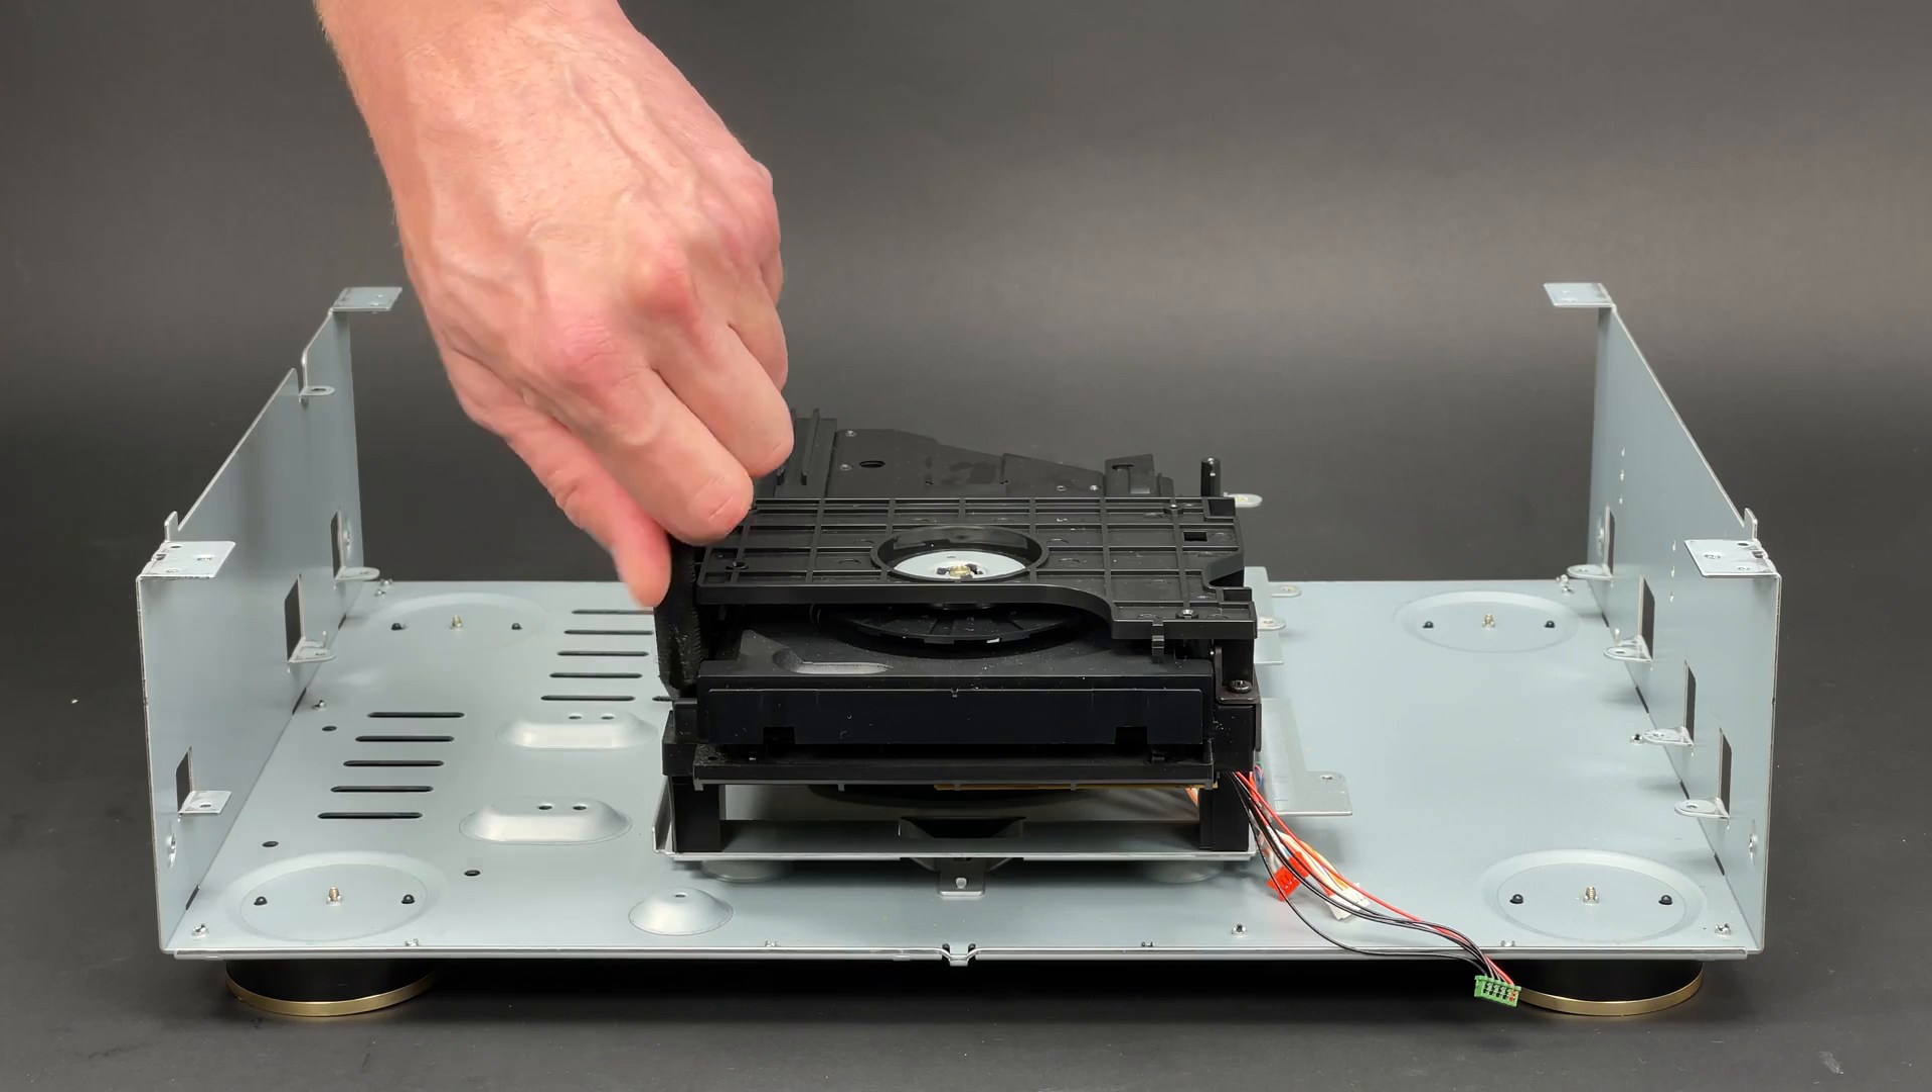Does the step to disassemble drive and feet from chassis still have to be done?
Yes.